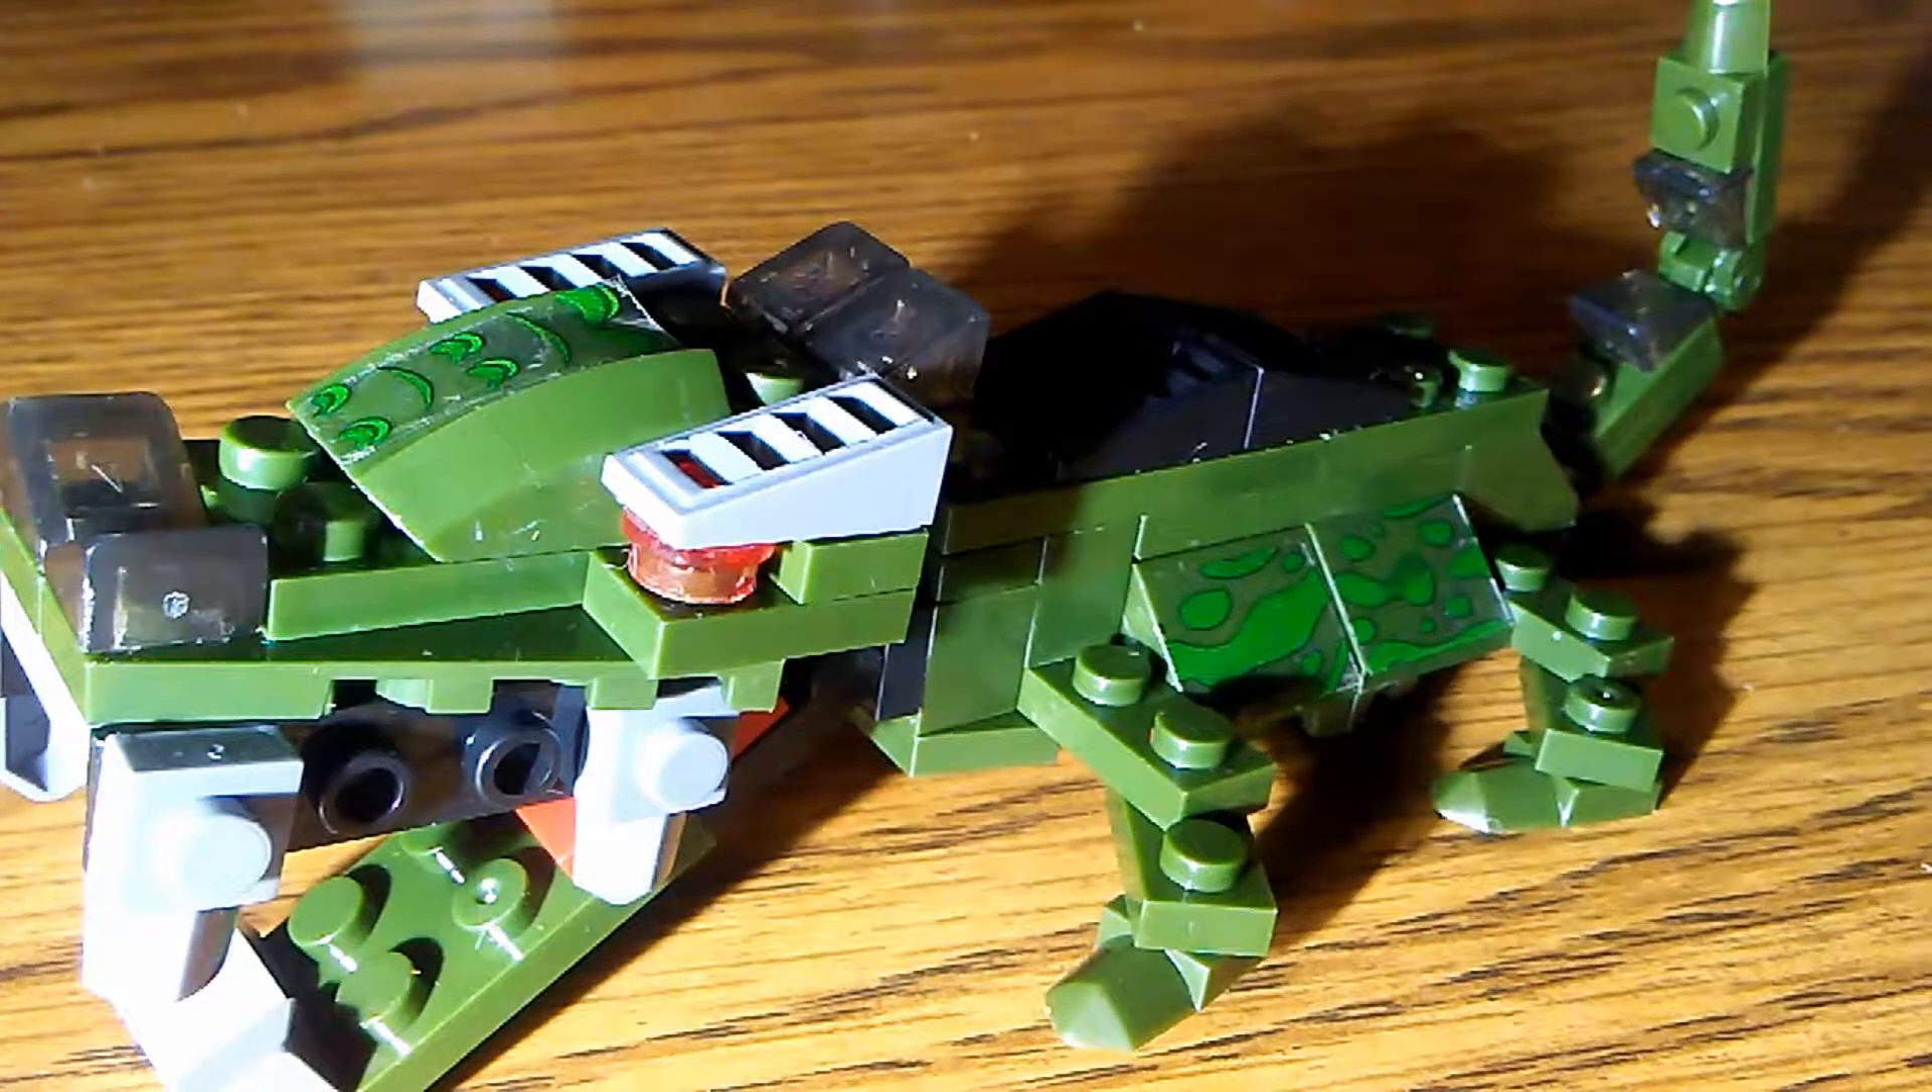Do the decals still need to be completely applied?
No.